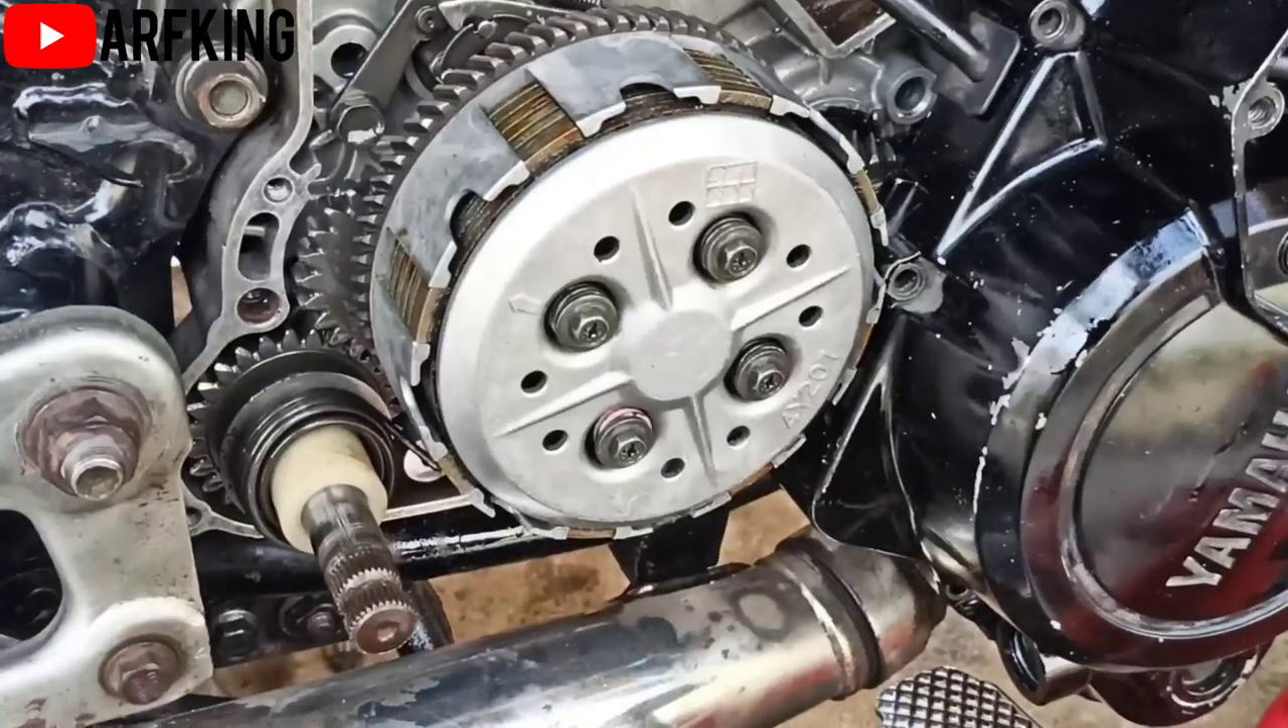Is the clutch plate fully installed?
Yes.